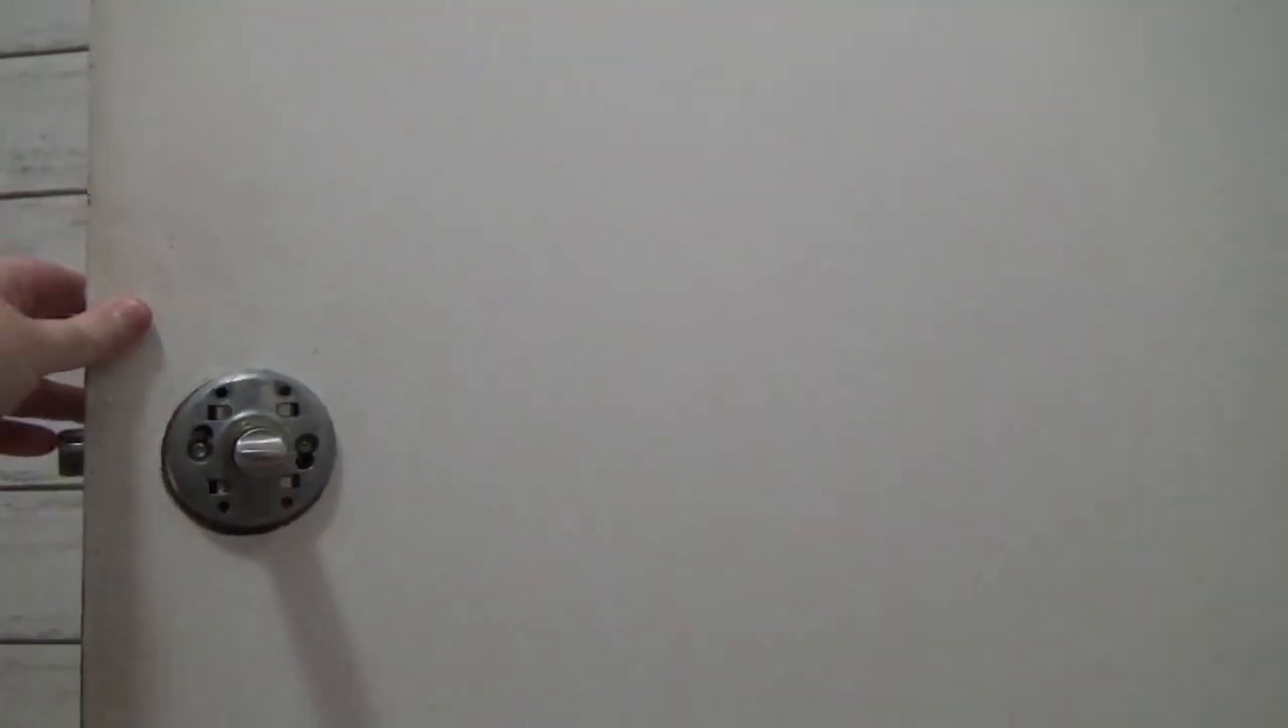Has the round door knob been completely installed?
No.